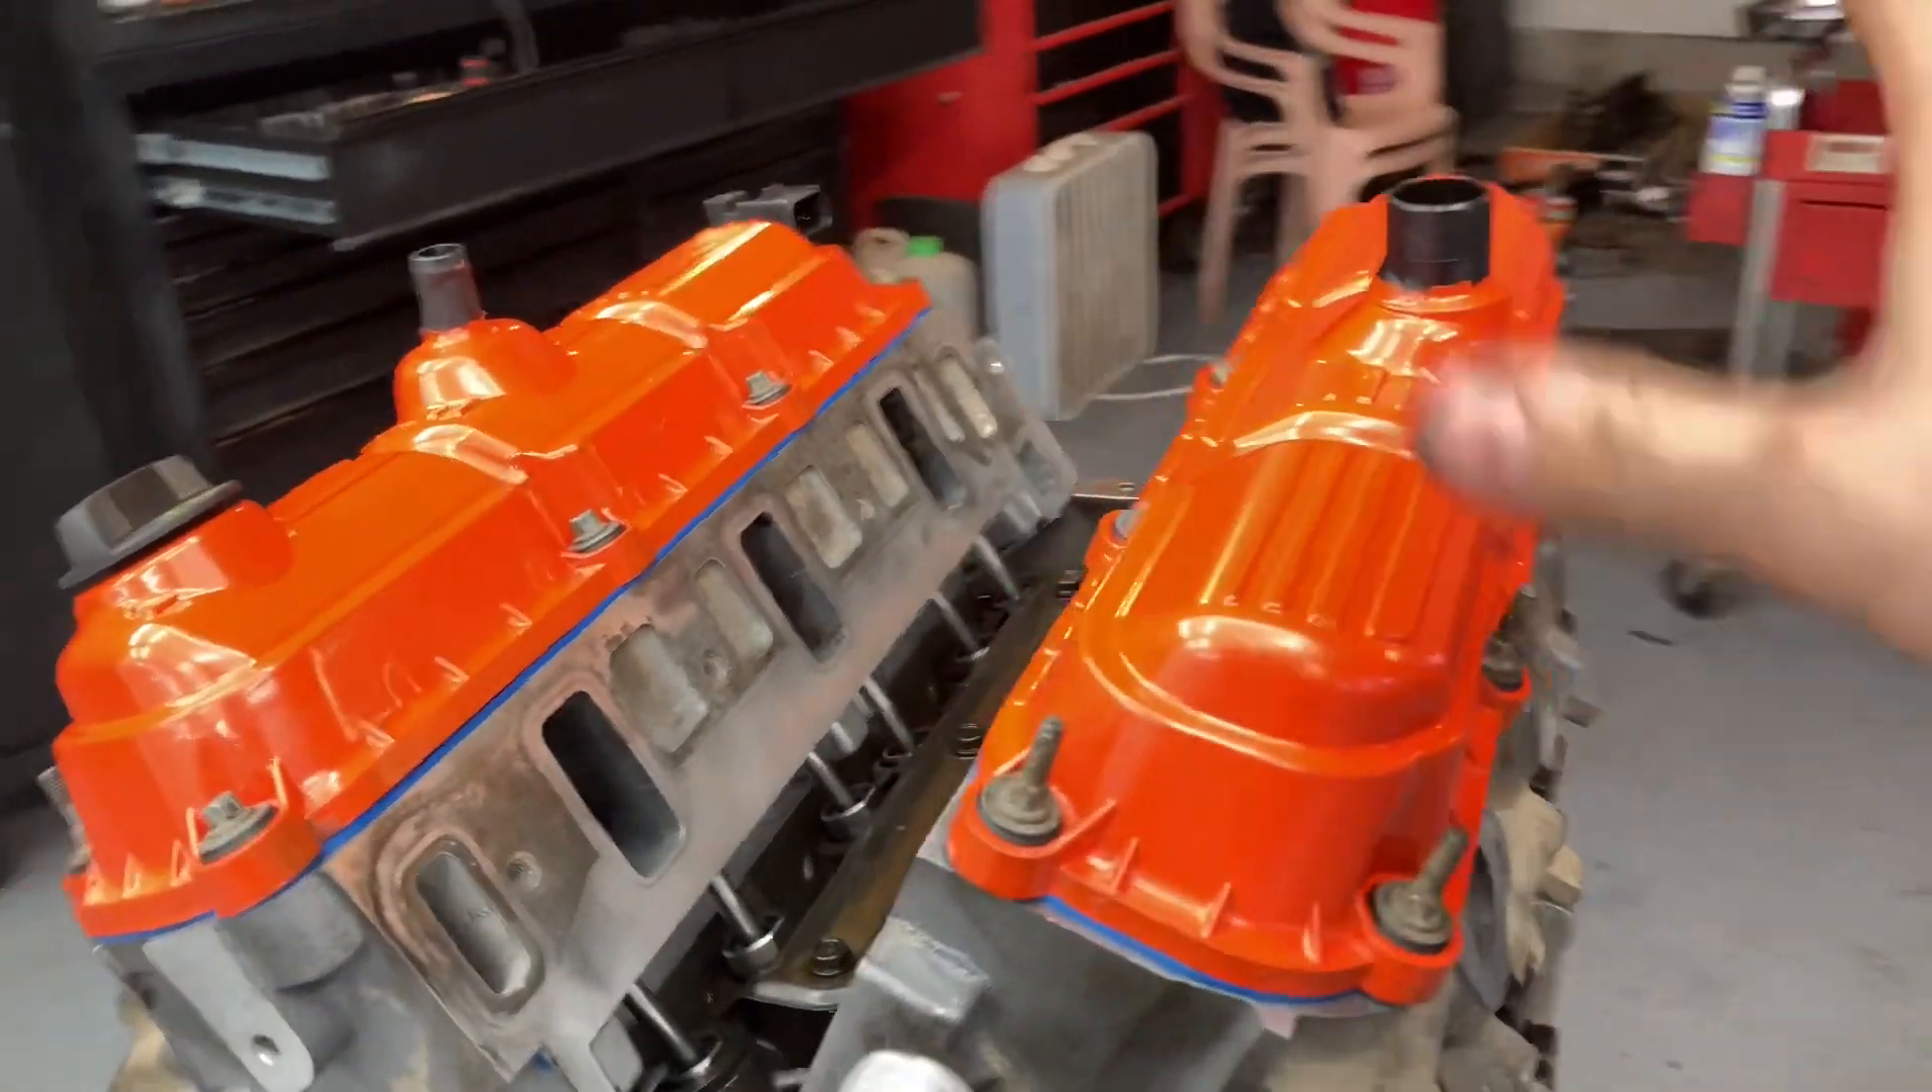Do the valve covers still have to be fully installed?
No.